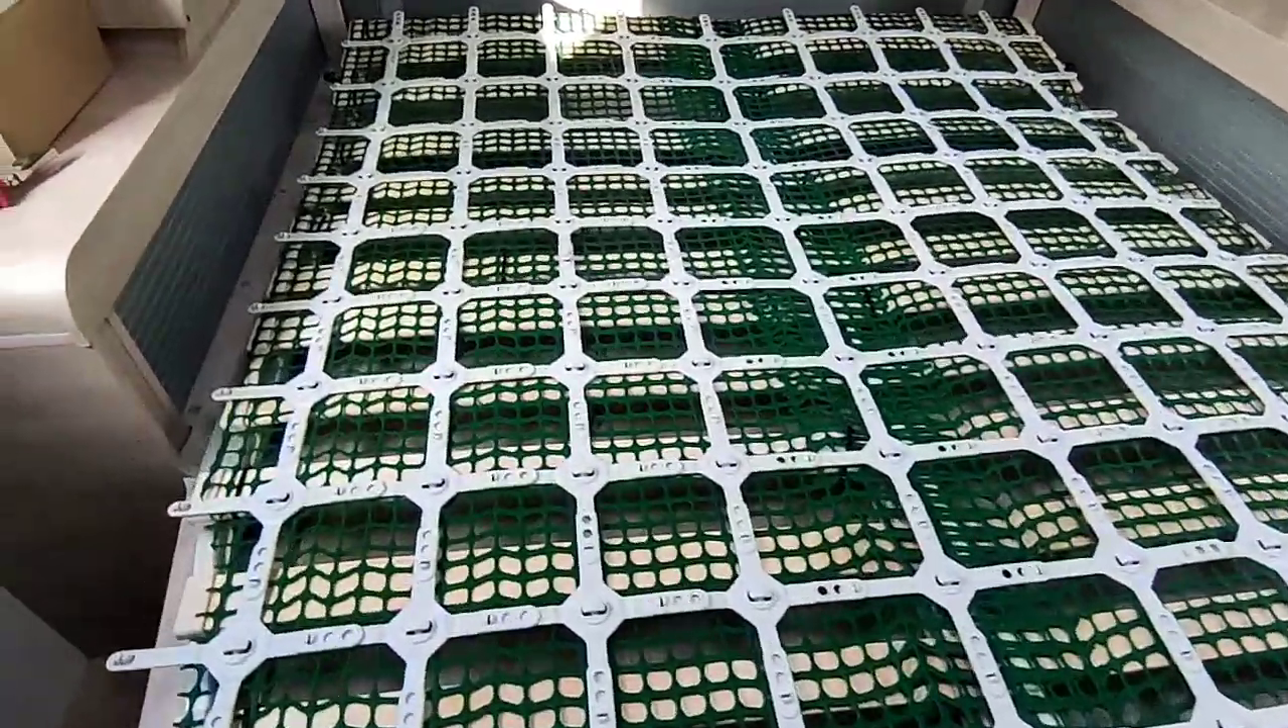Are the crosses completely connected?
Yes.